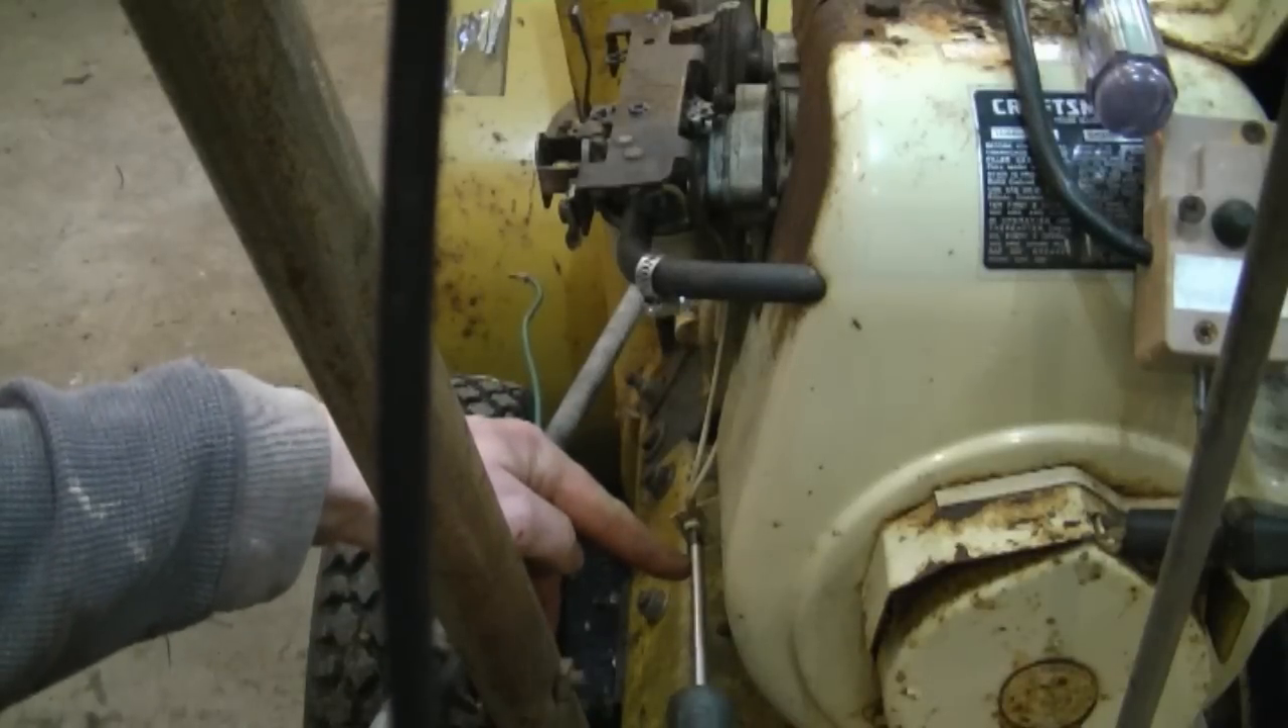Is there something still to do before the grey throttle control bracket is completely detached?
Yes.